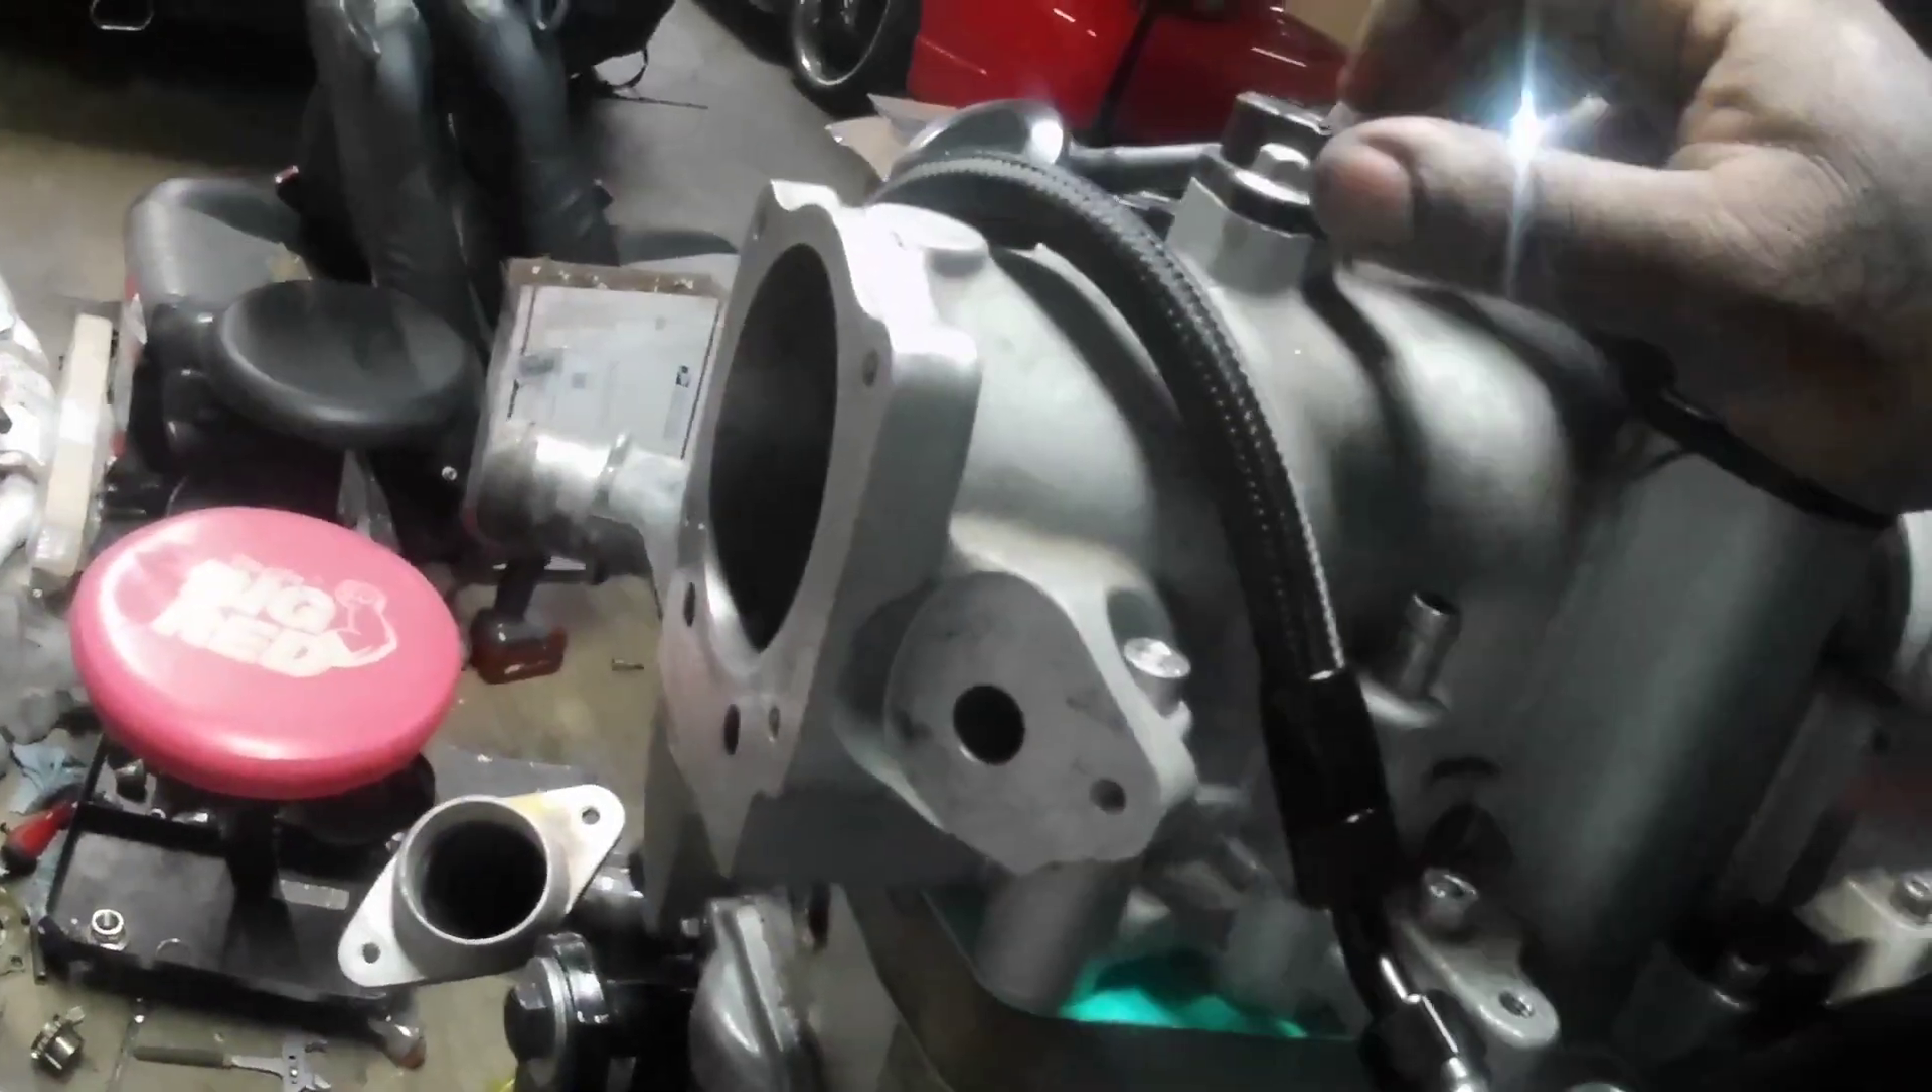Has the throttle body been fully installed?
No.